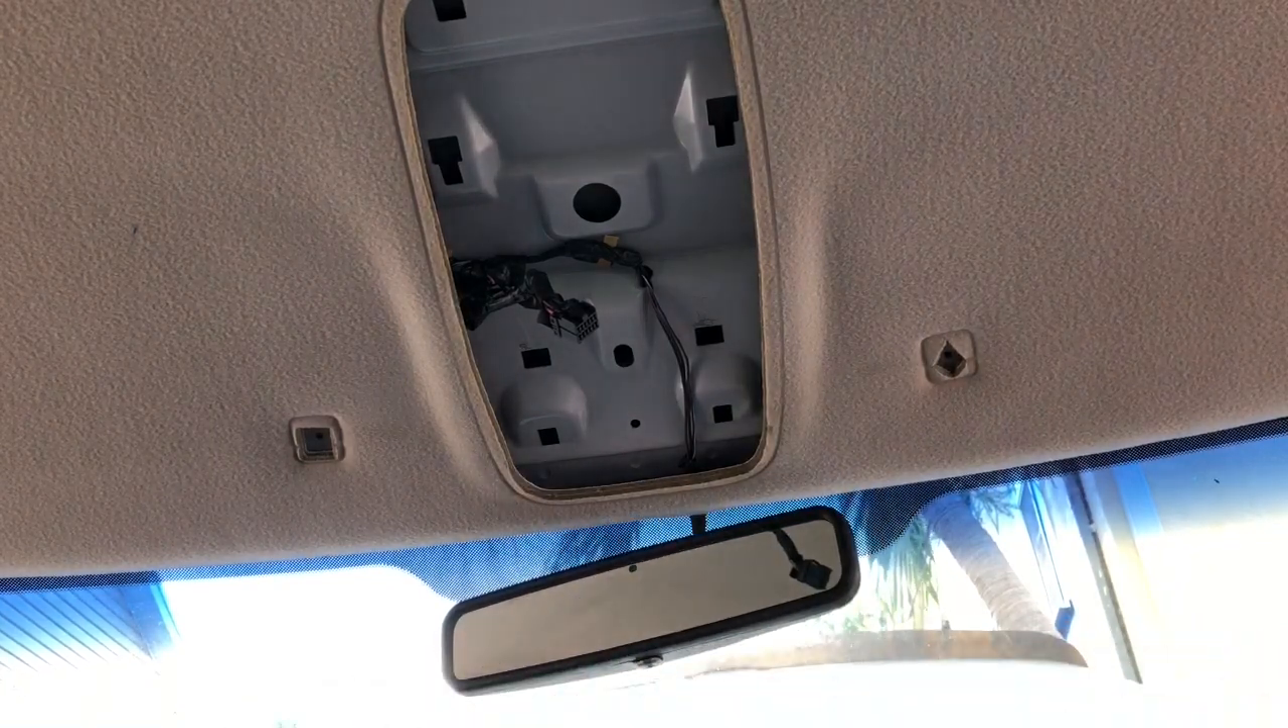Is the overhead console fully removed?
Yes.